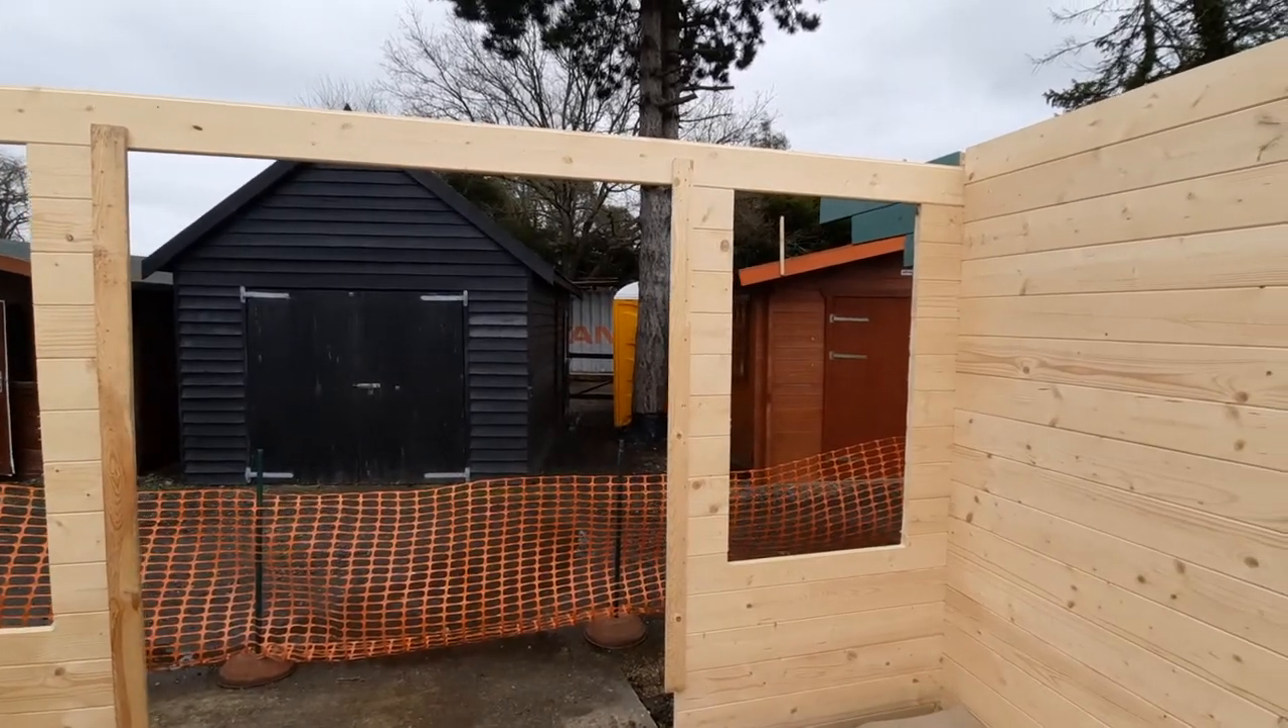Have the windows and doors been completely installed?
No.